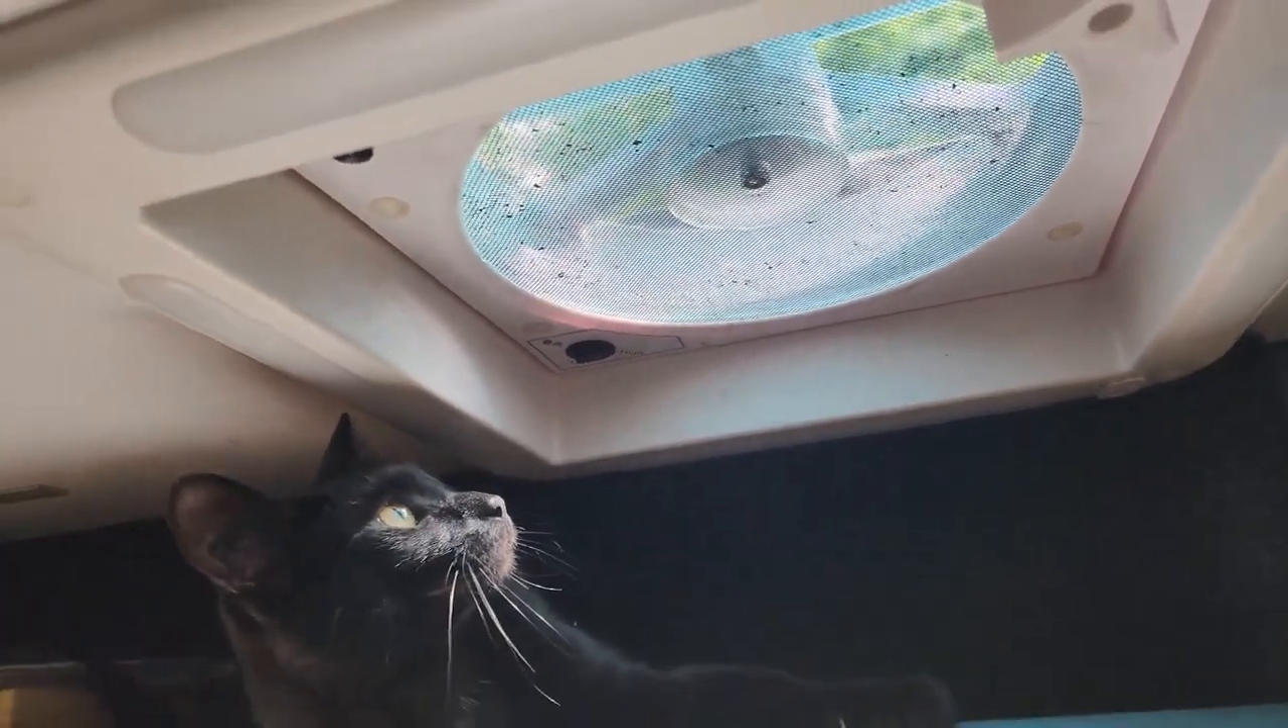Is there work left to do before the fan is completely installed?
No.